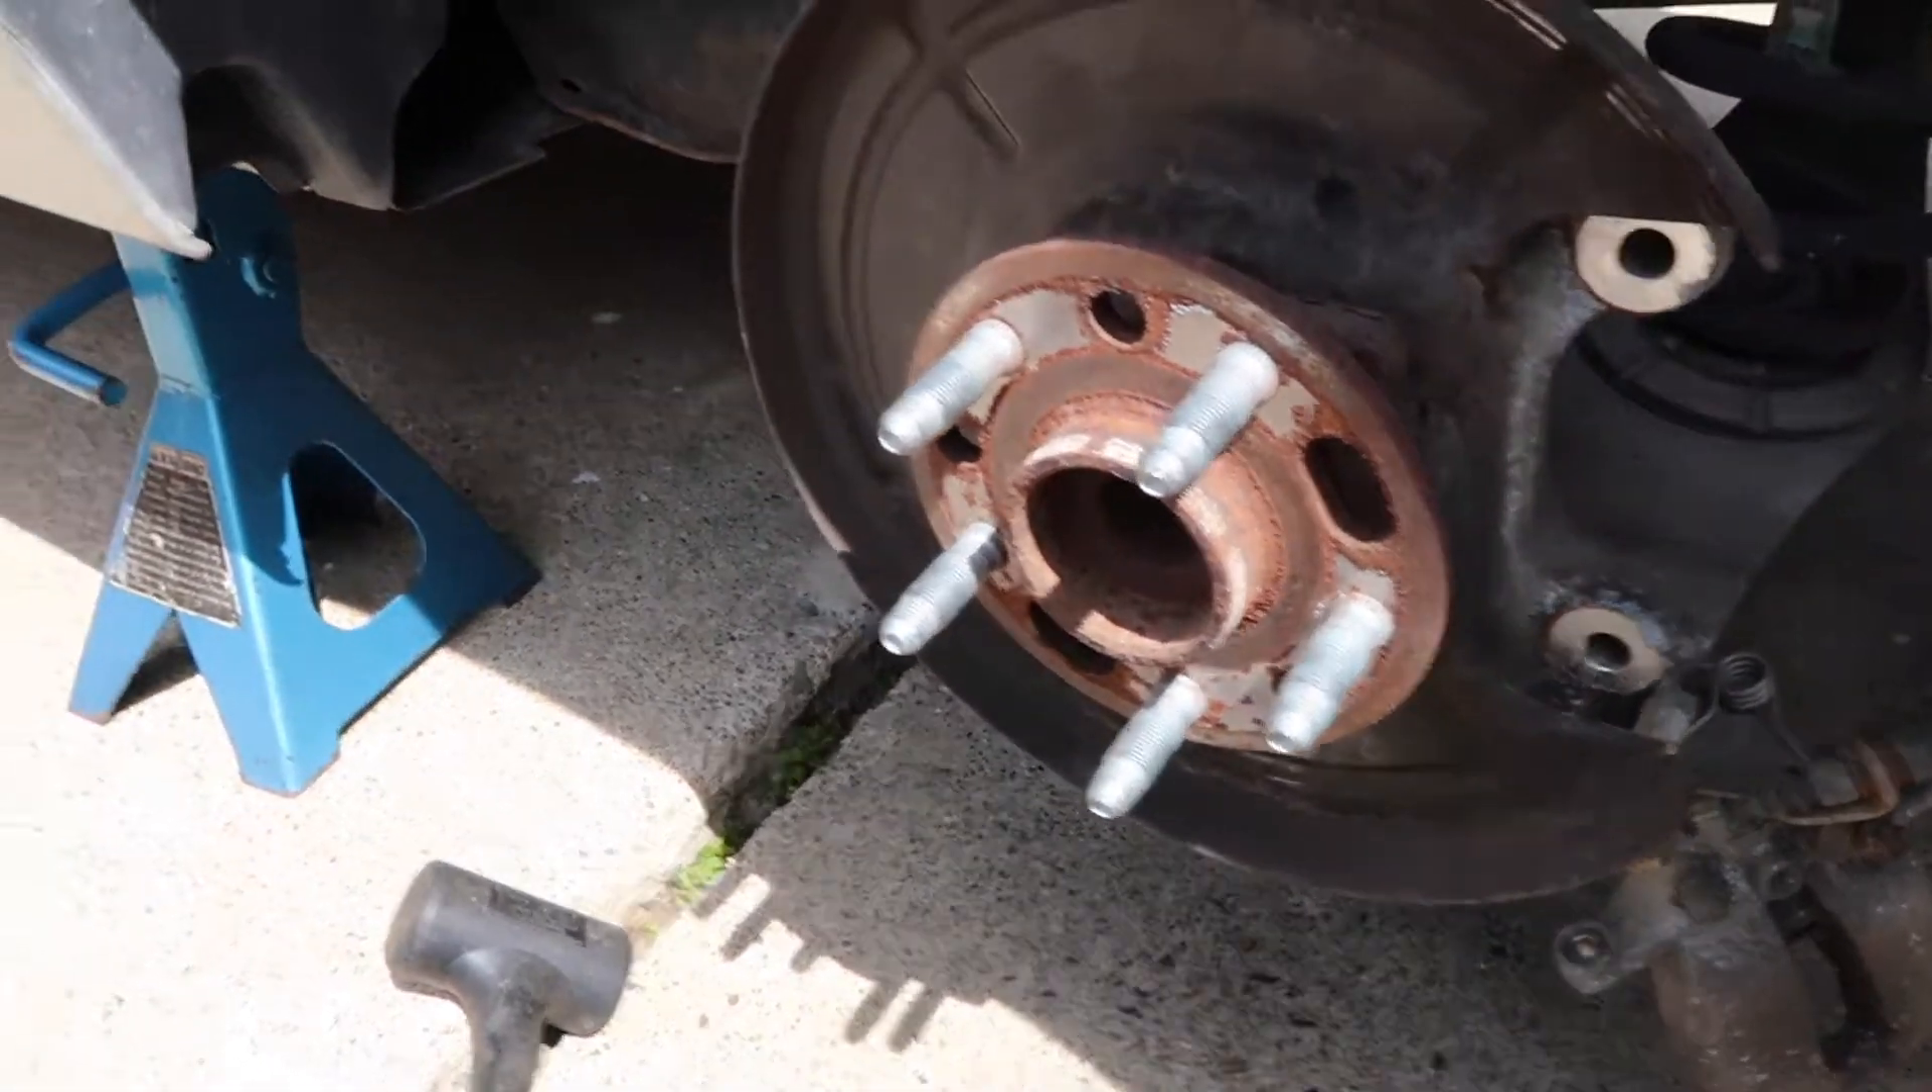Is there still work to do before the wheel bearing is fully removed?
Yes.